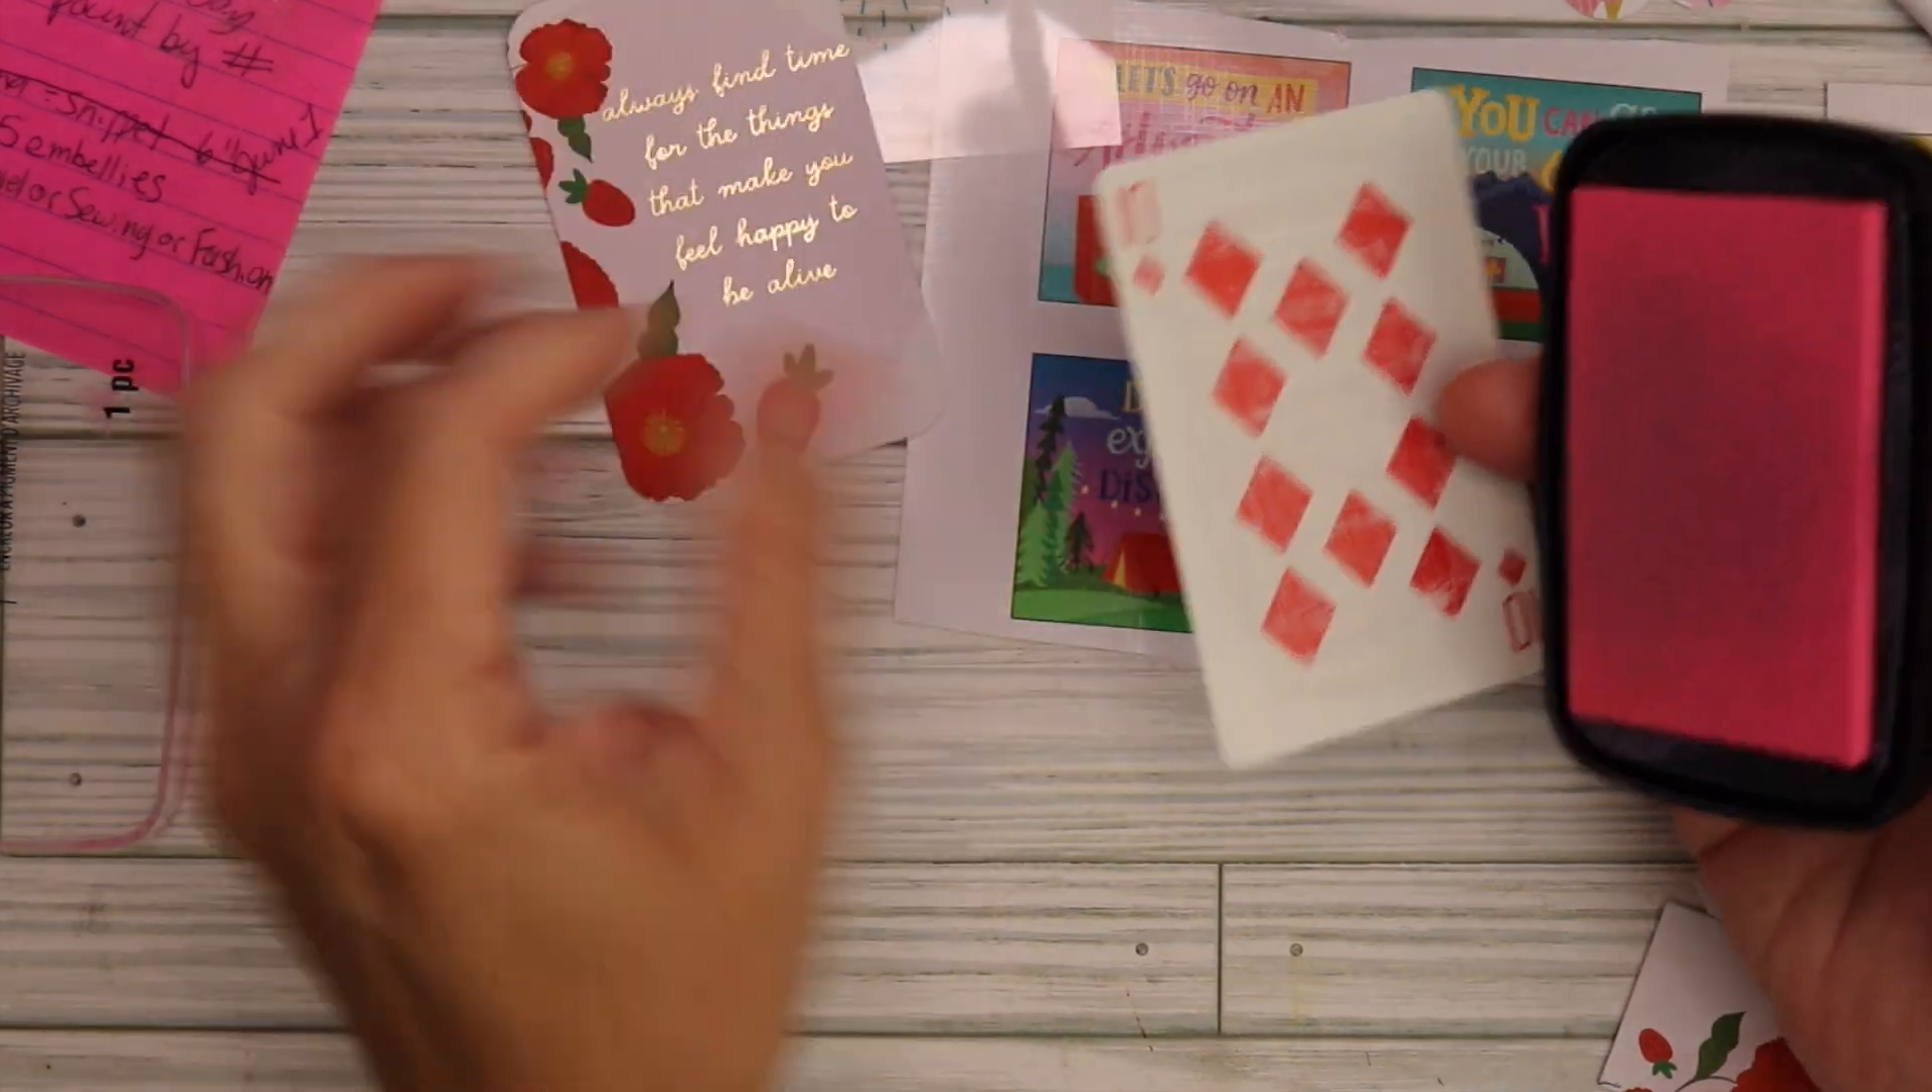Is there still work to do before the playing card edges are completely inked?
Yes.